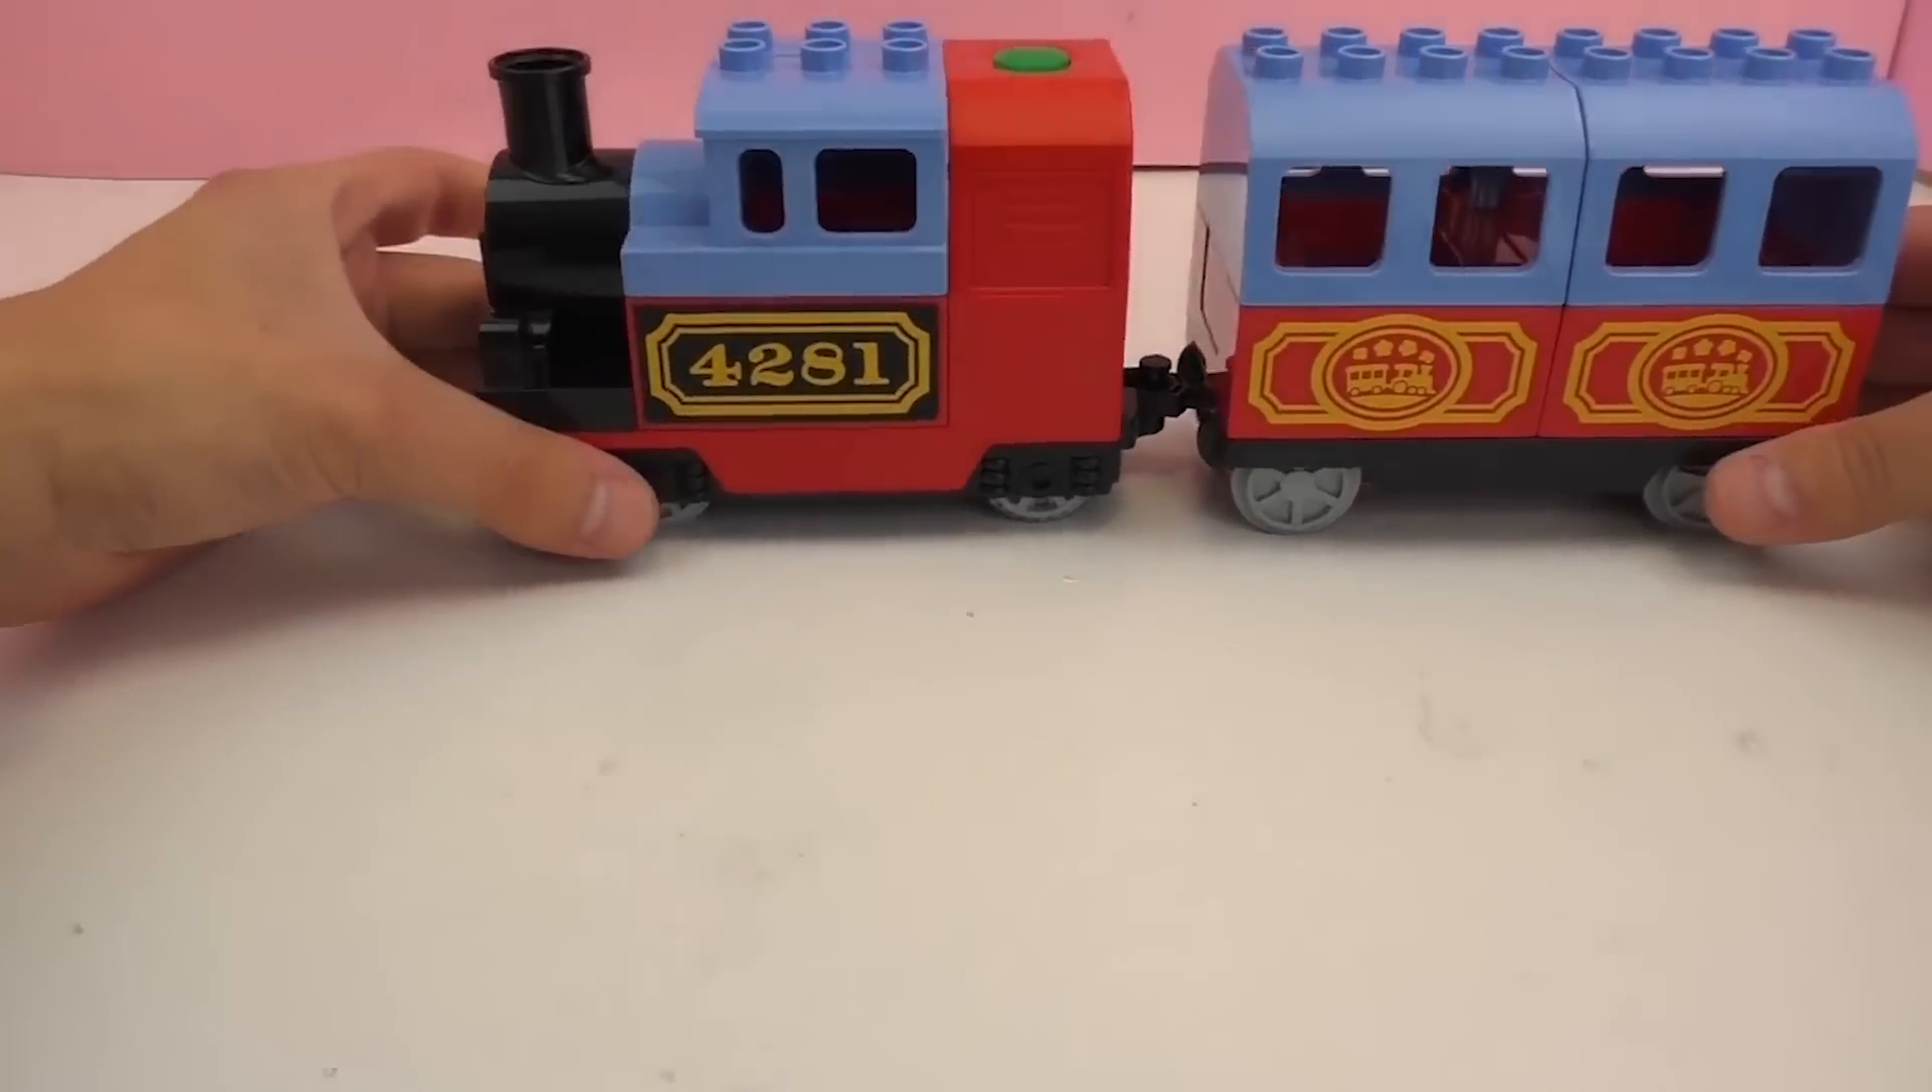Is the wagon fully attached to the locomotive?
Yes.